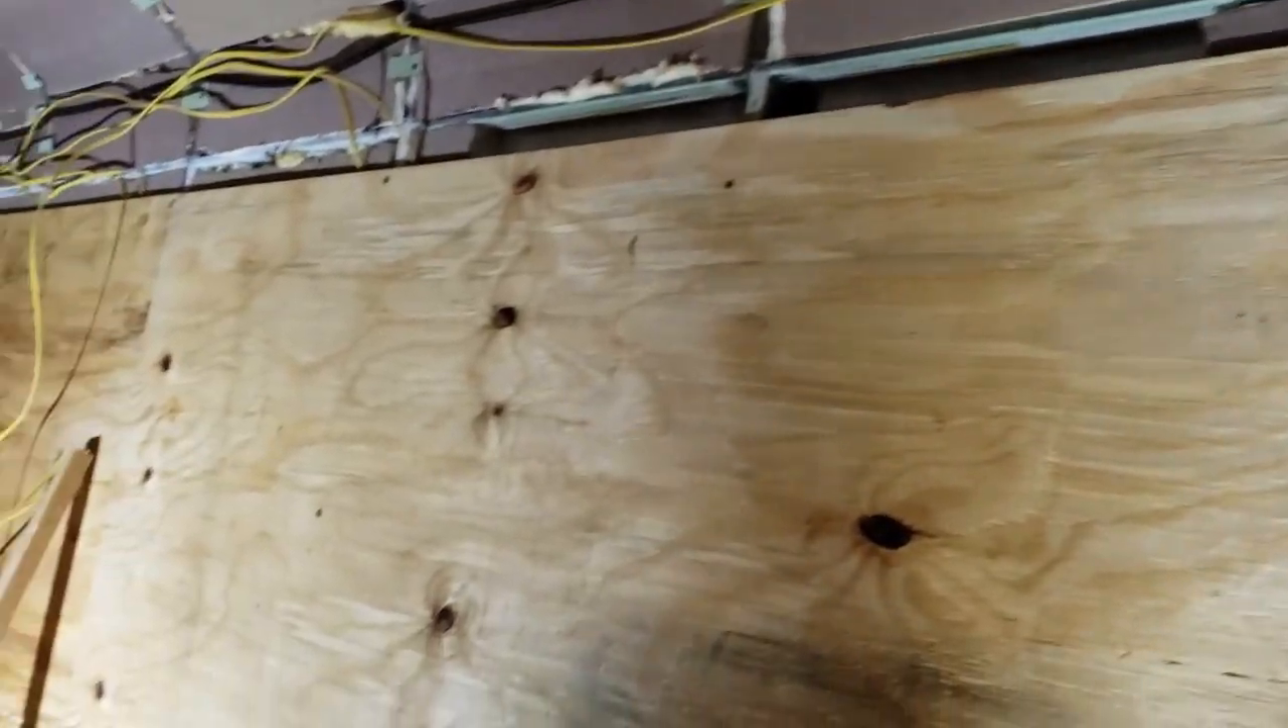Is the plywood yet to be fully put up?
No.